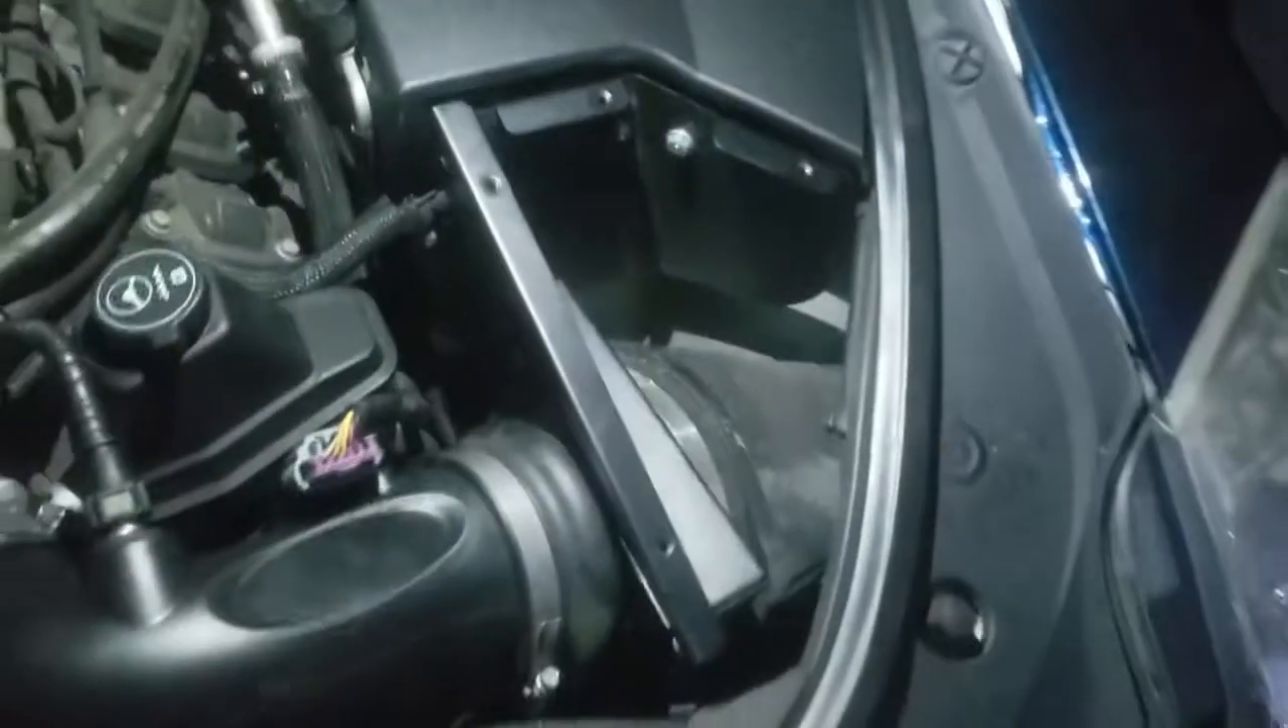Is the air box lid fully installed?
No.